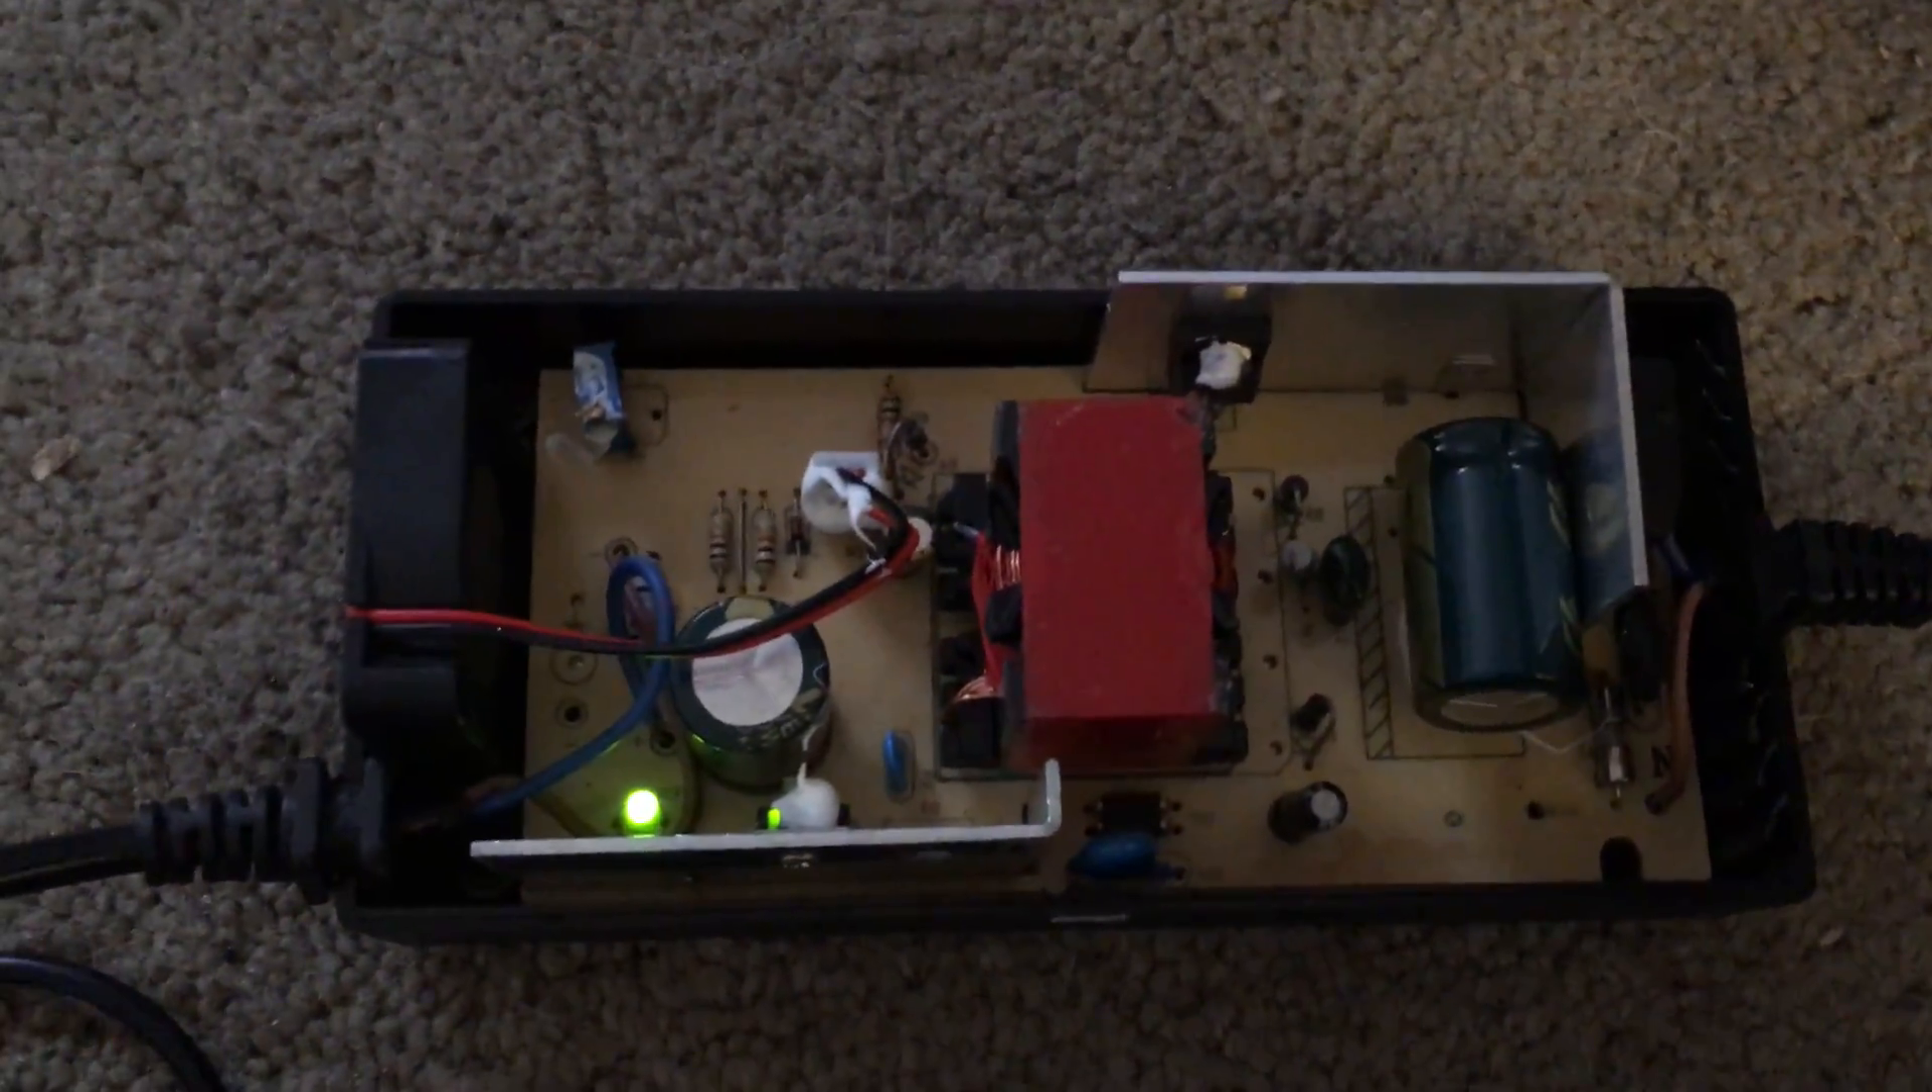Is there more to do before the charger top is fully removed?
No.